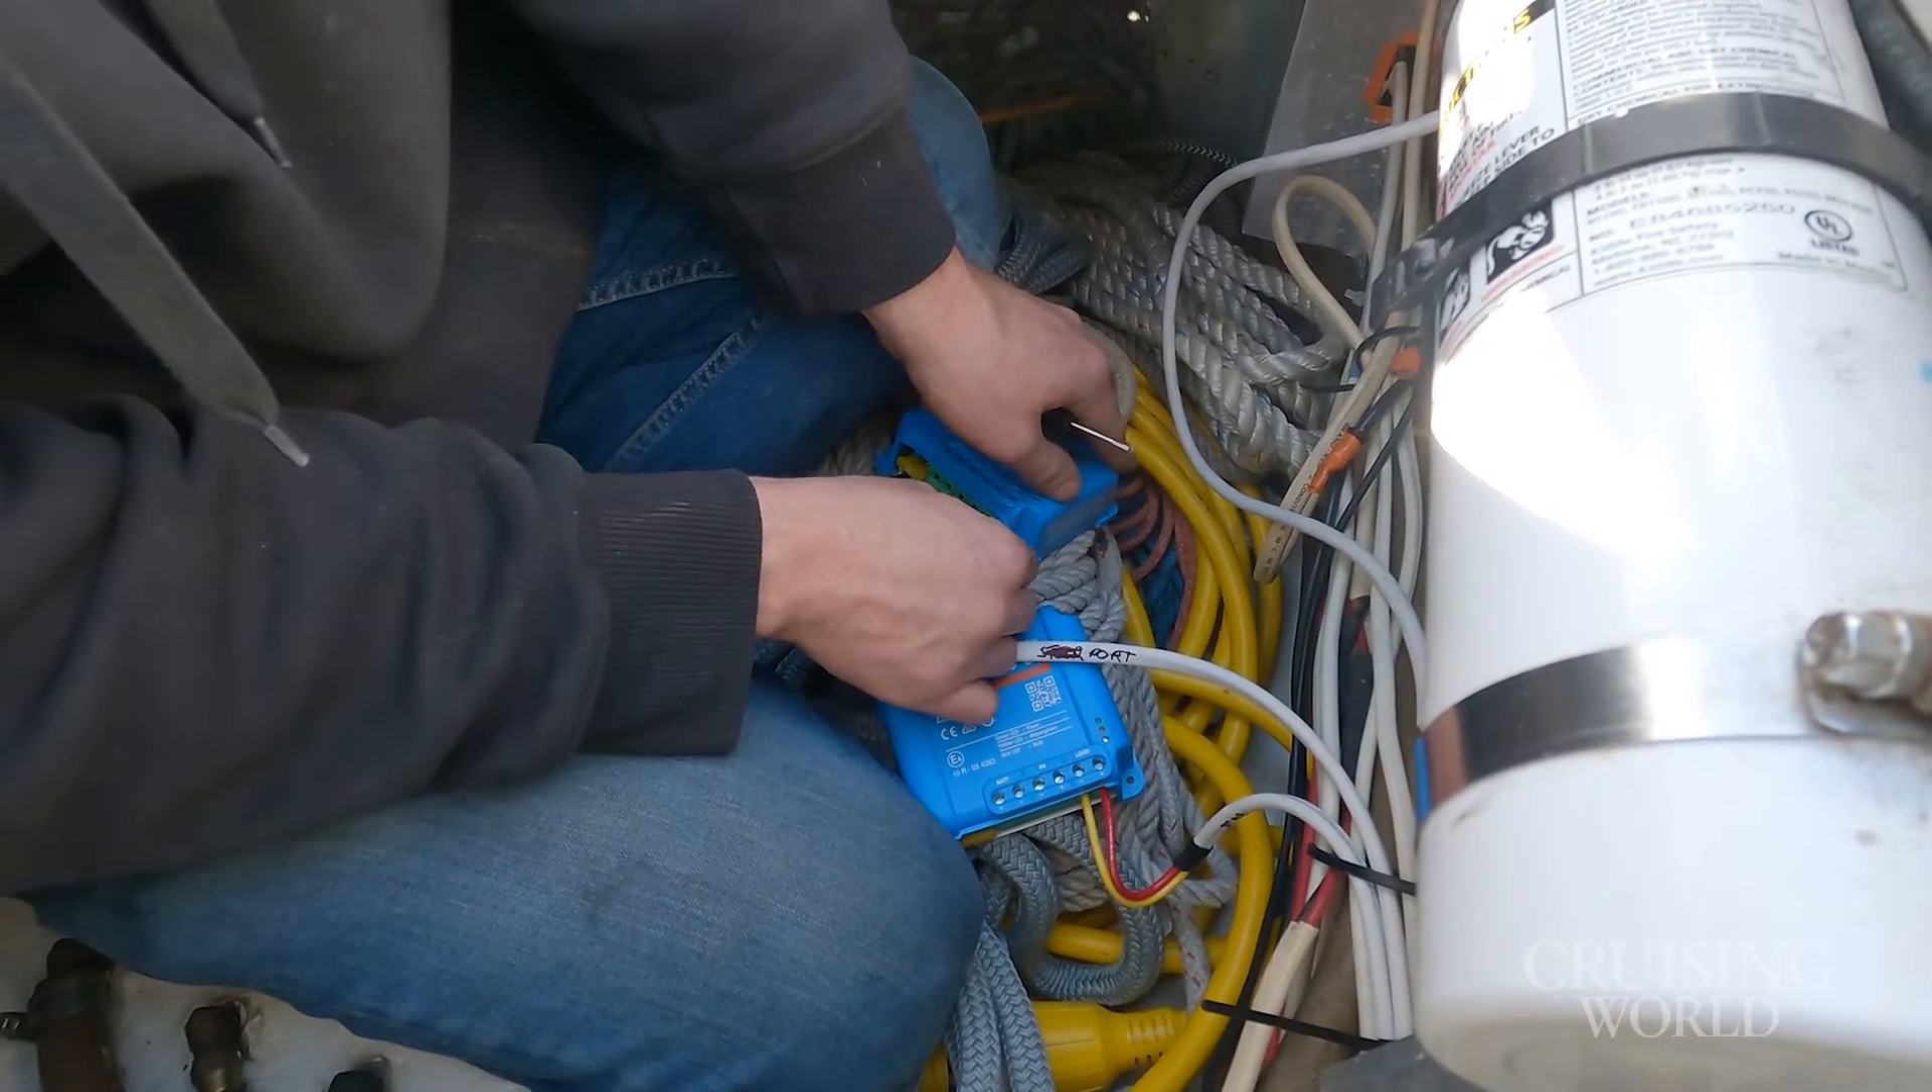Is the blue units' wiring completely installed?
No.